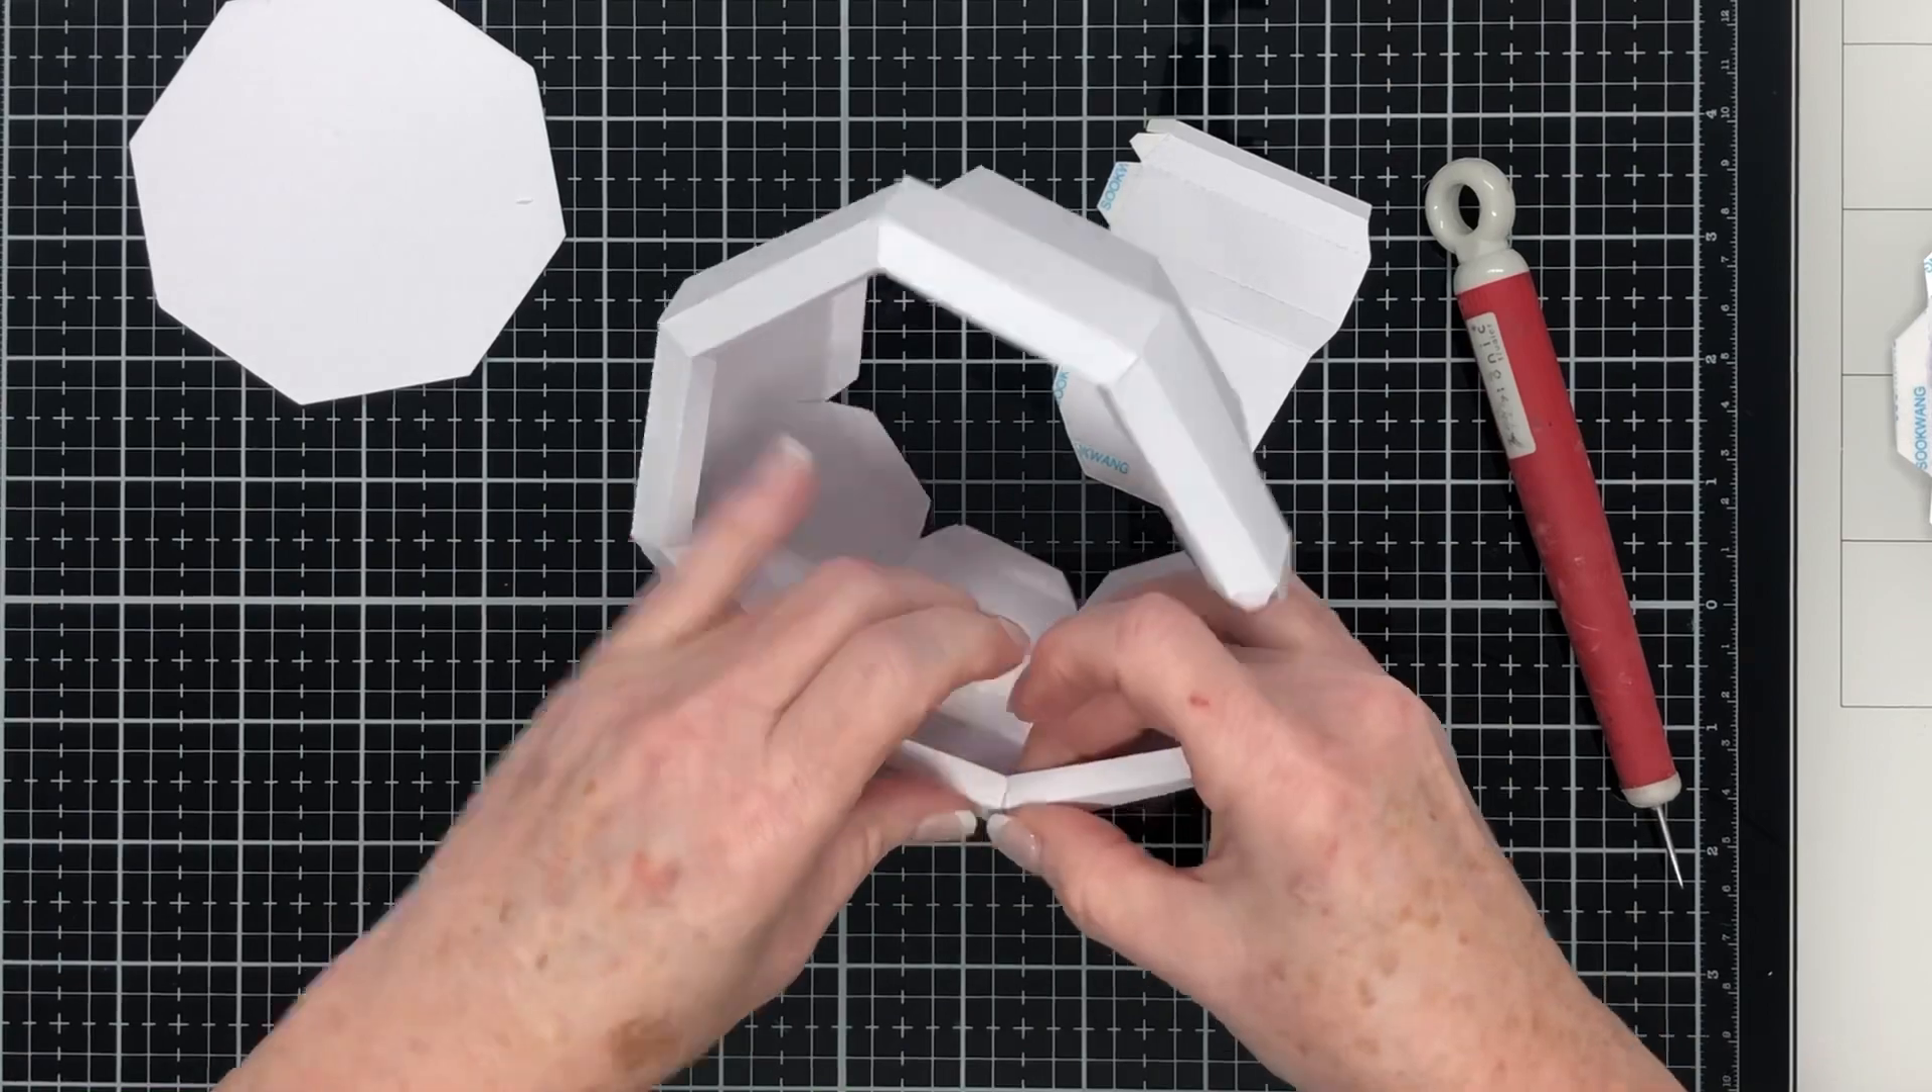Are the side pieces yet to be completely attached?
Yes.